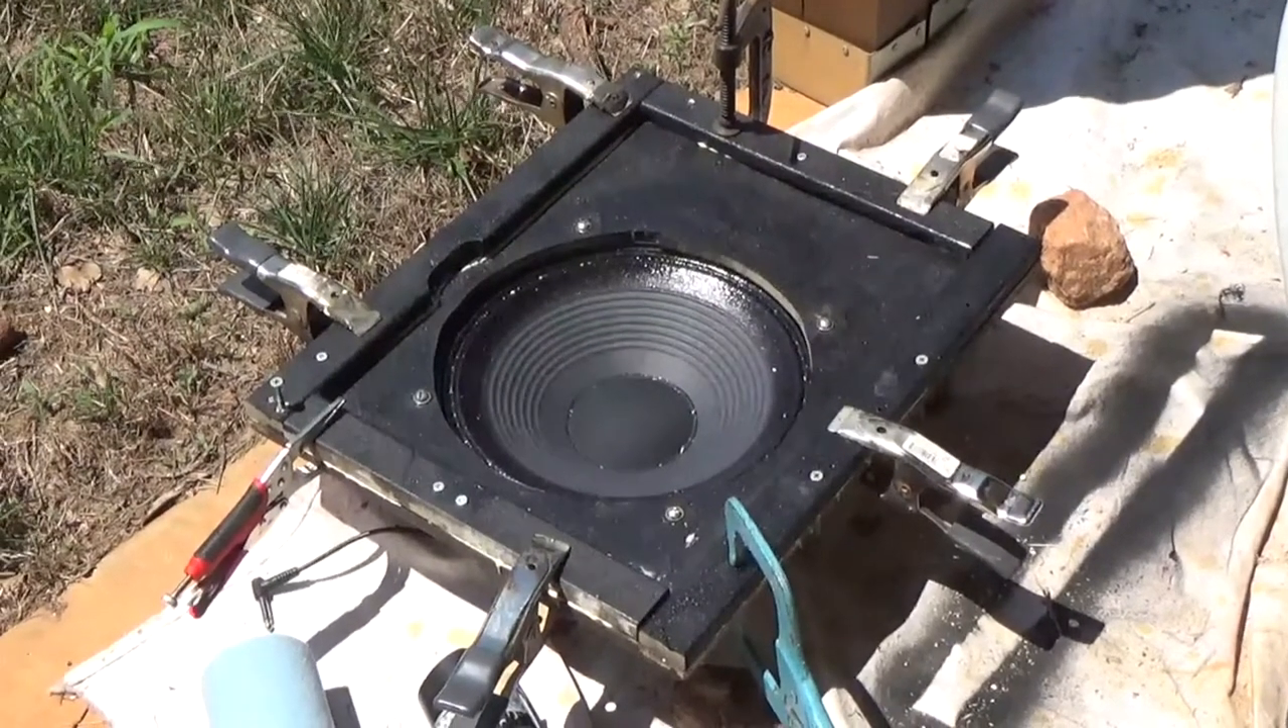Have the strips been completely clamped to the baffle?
Yes.